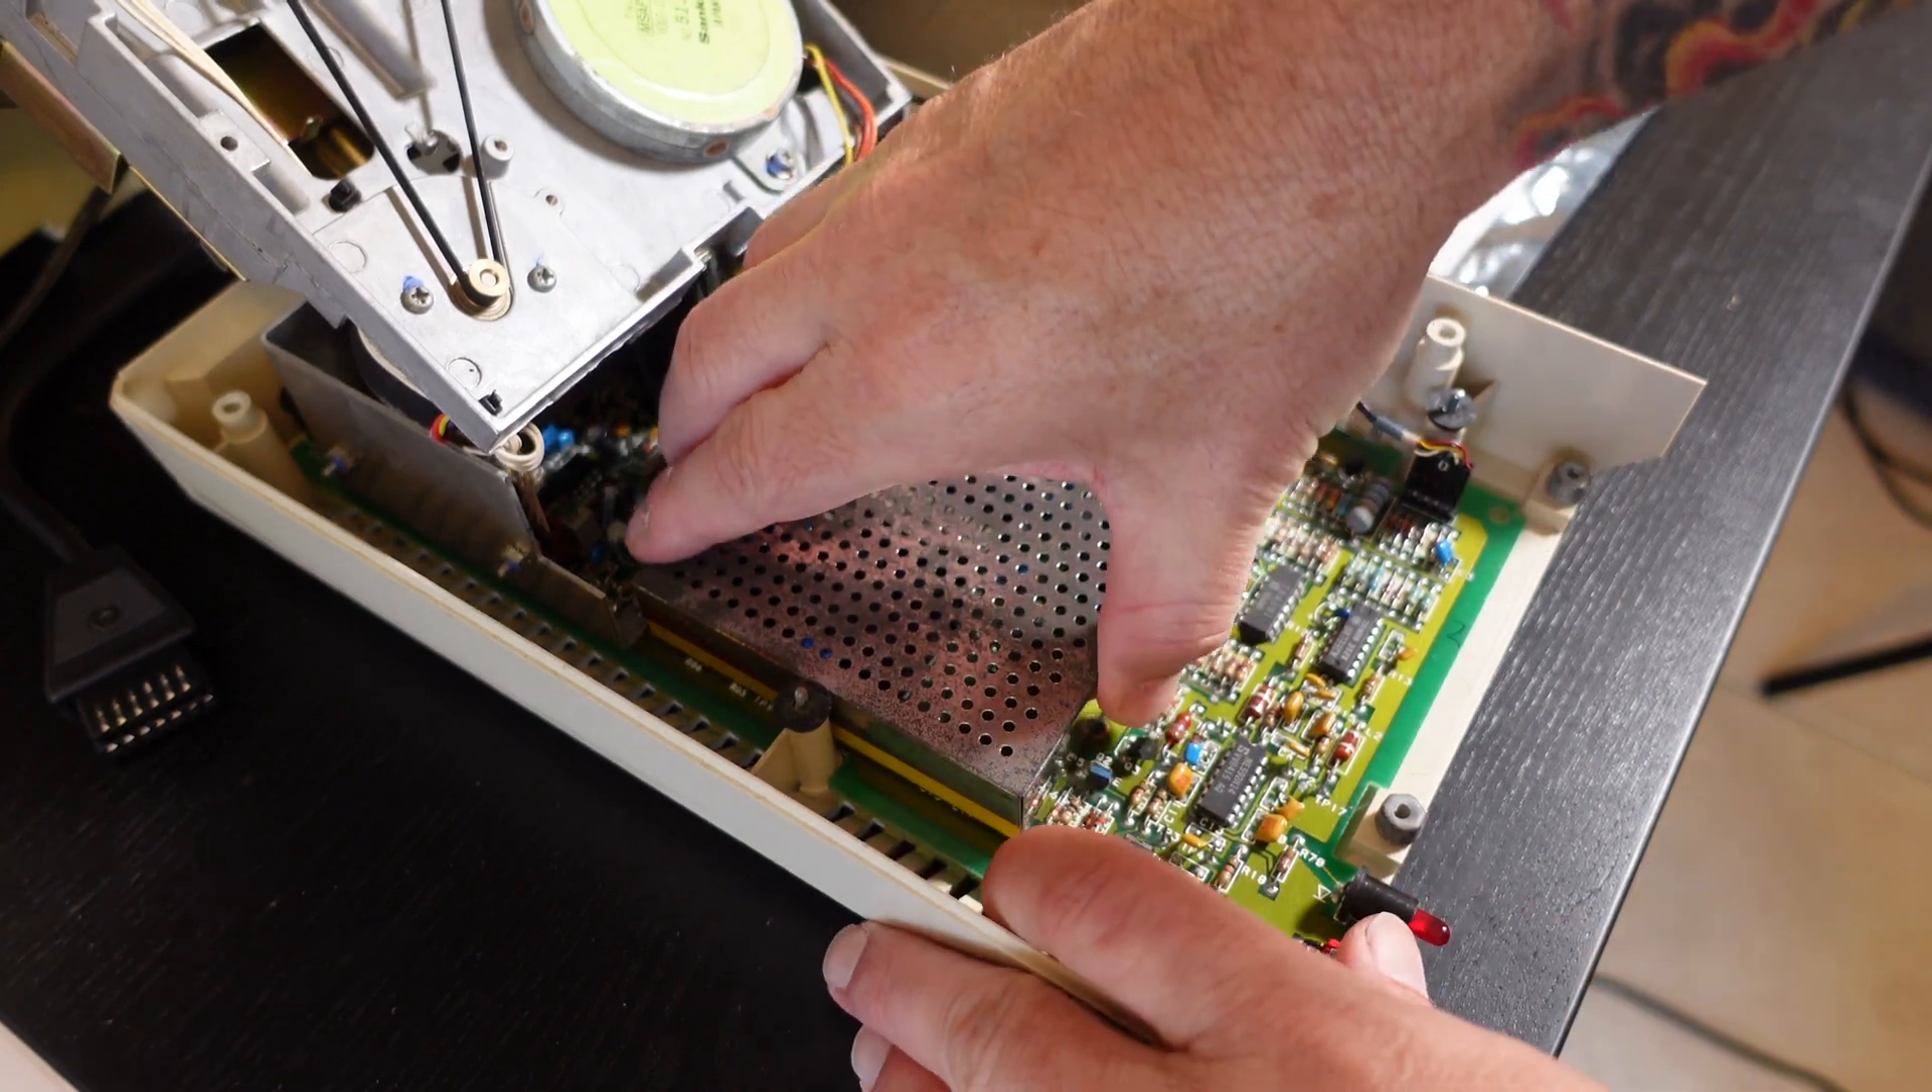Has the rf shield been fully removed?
No.